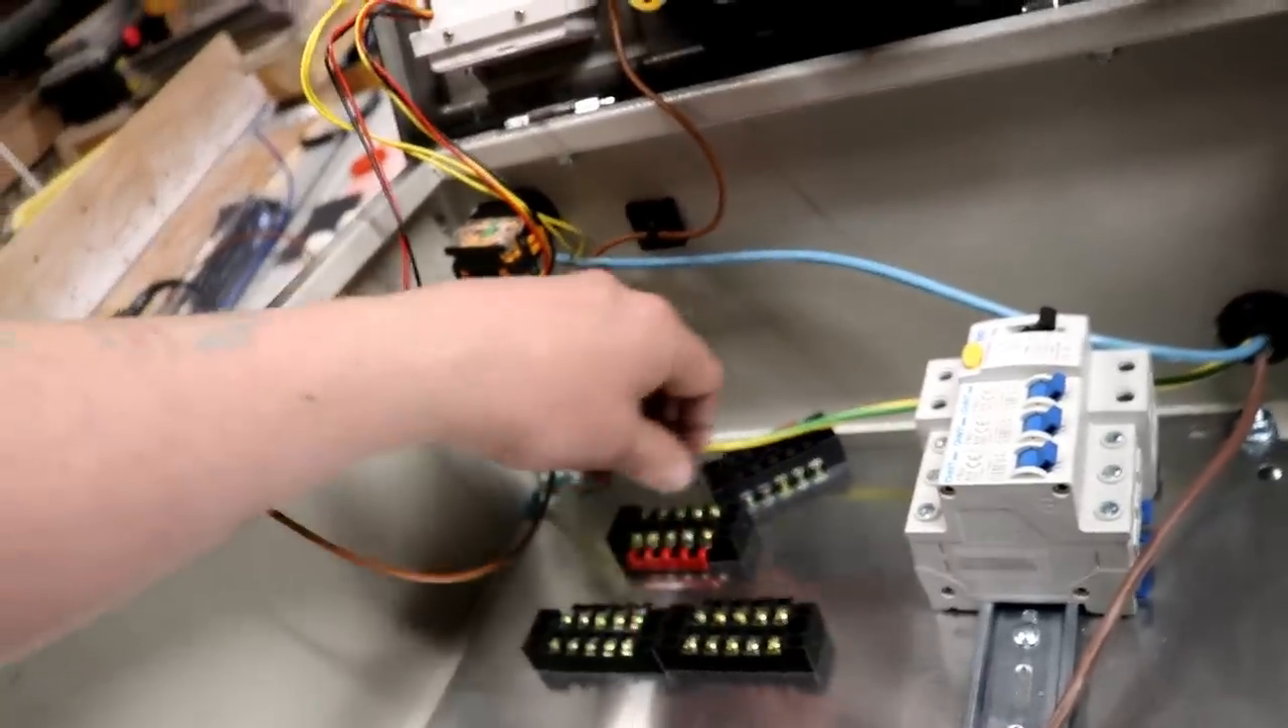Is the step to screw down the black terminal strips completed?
No.